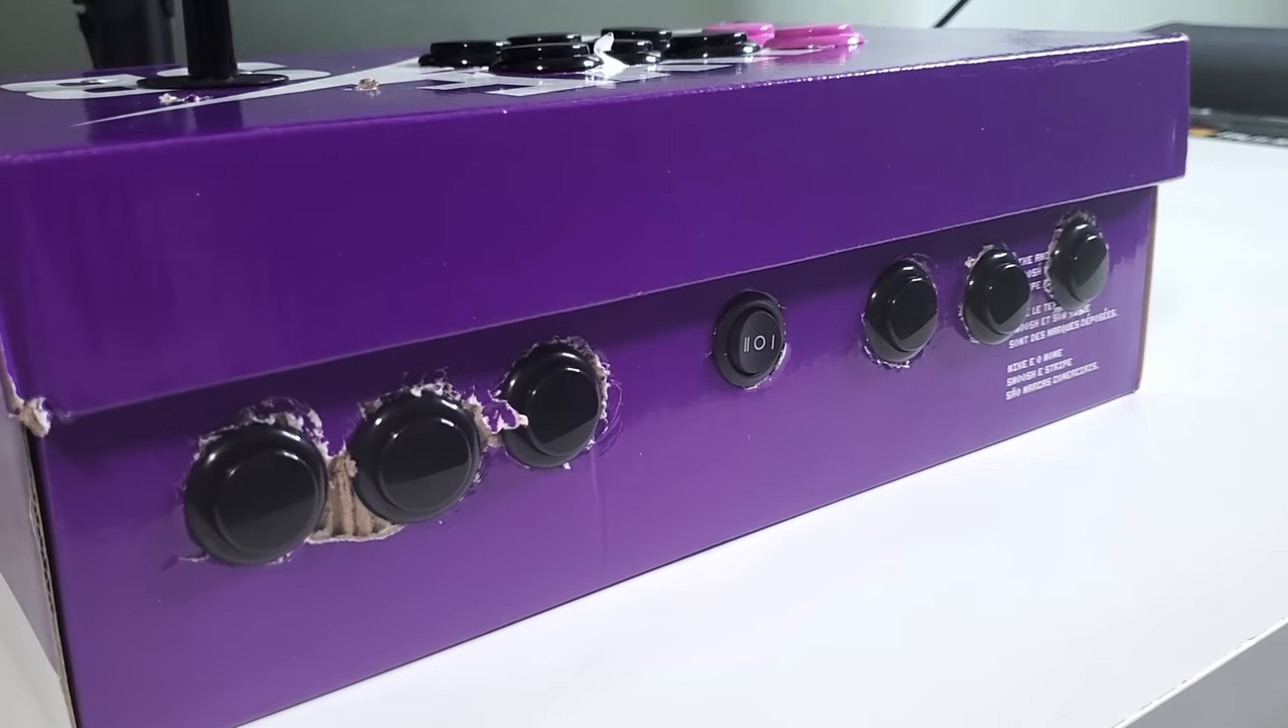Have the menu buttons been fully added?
Yes.